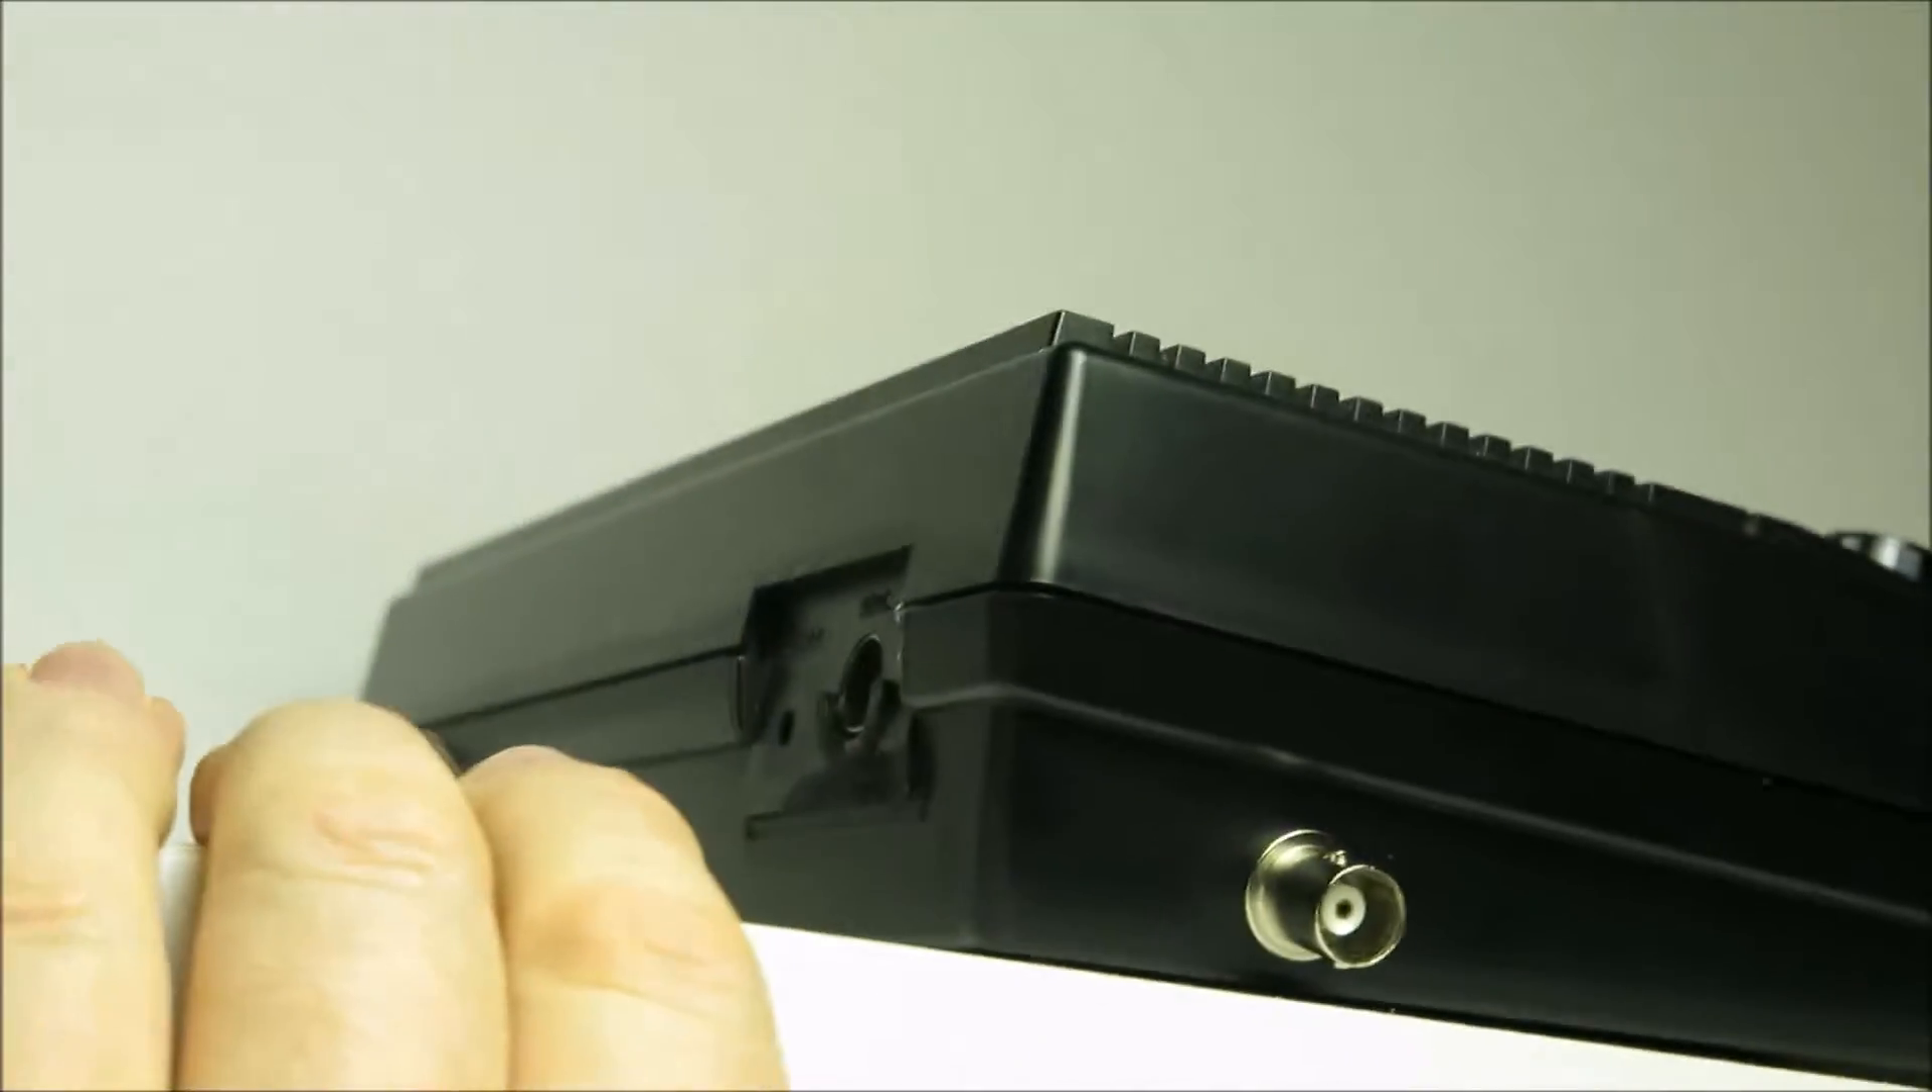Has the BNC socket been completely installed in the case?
Yes.